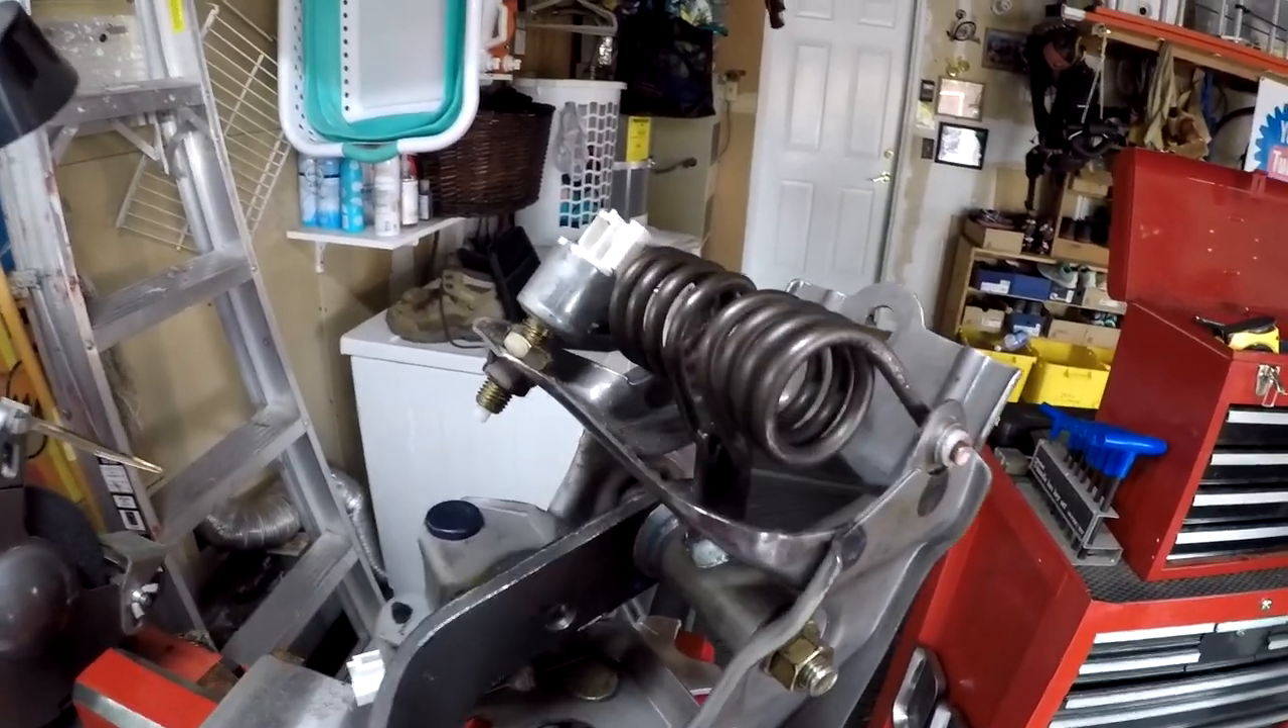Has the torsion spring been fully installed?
Yes.